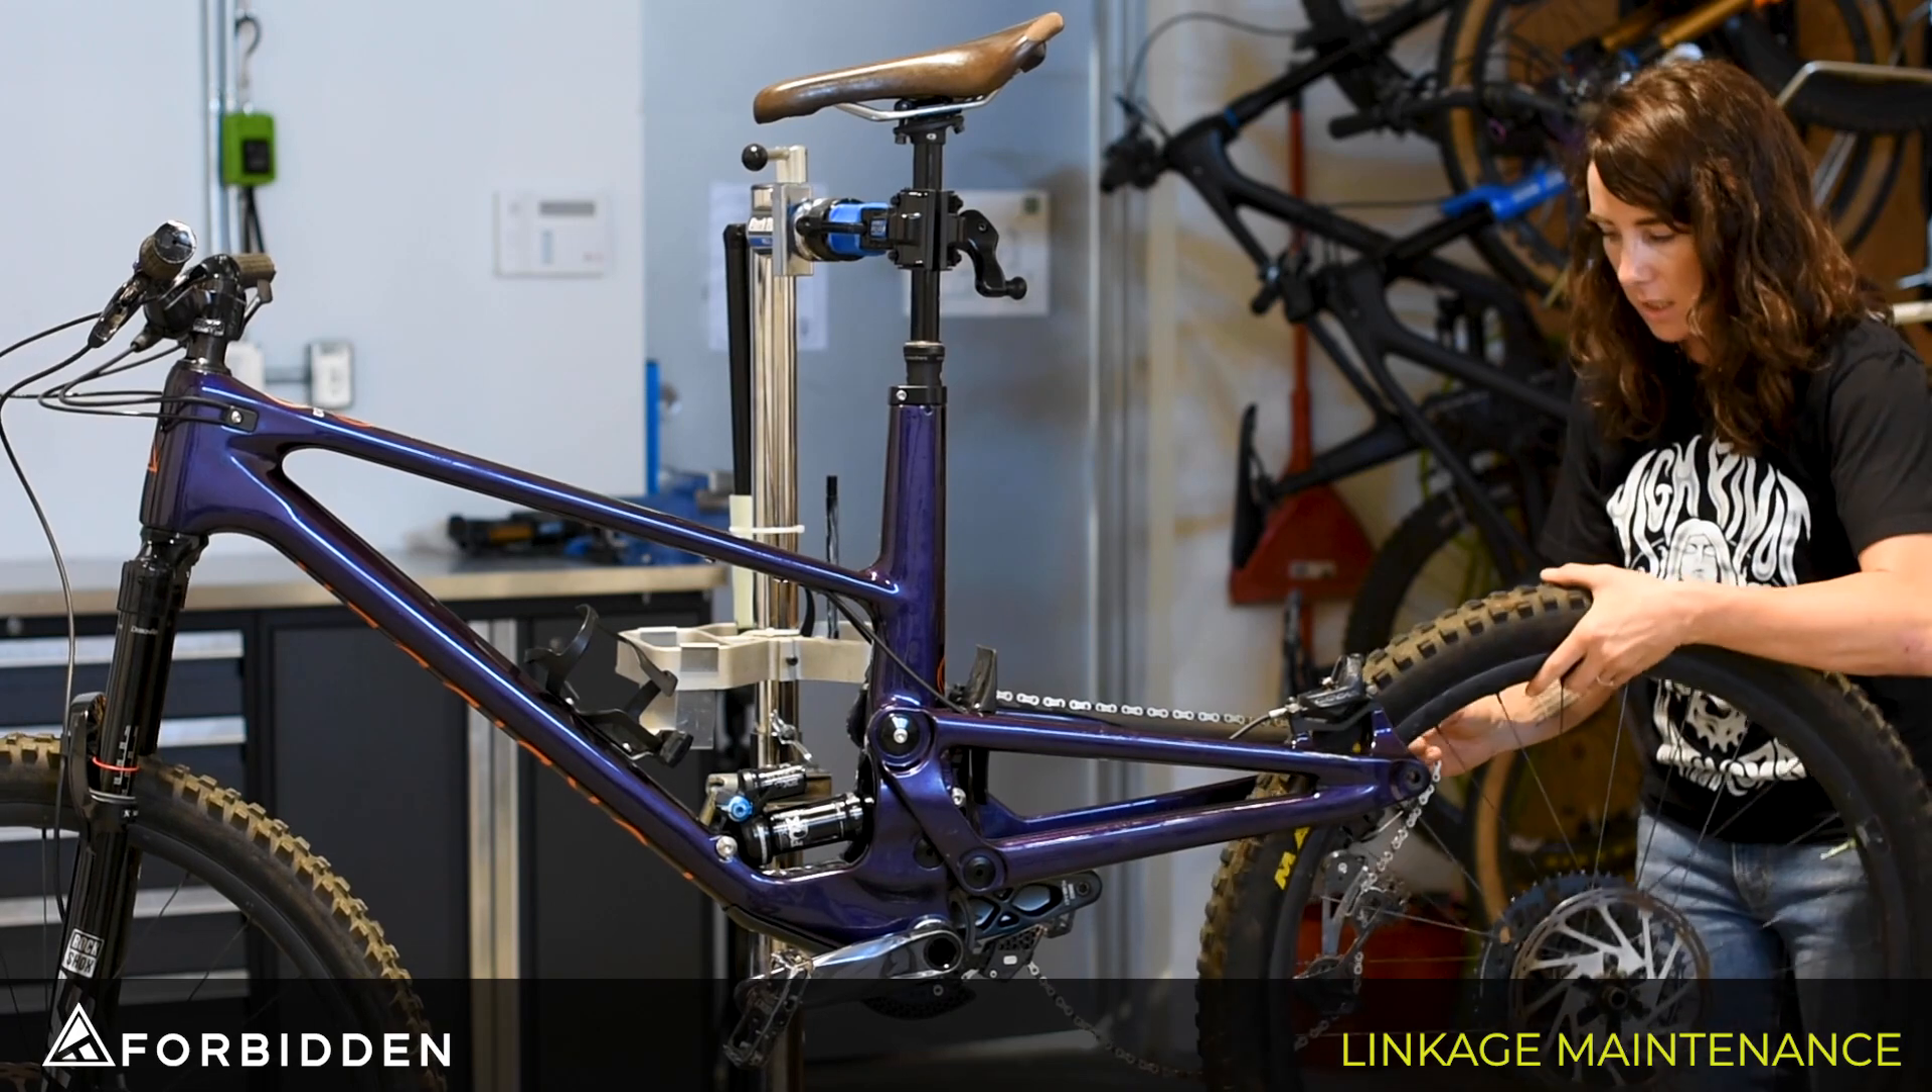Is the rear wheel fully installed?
No.